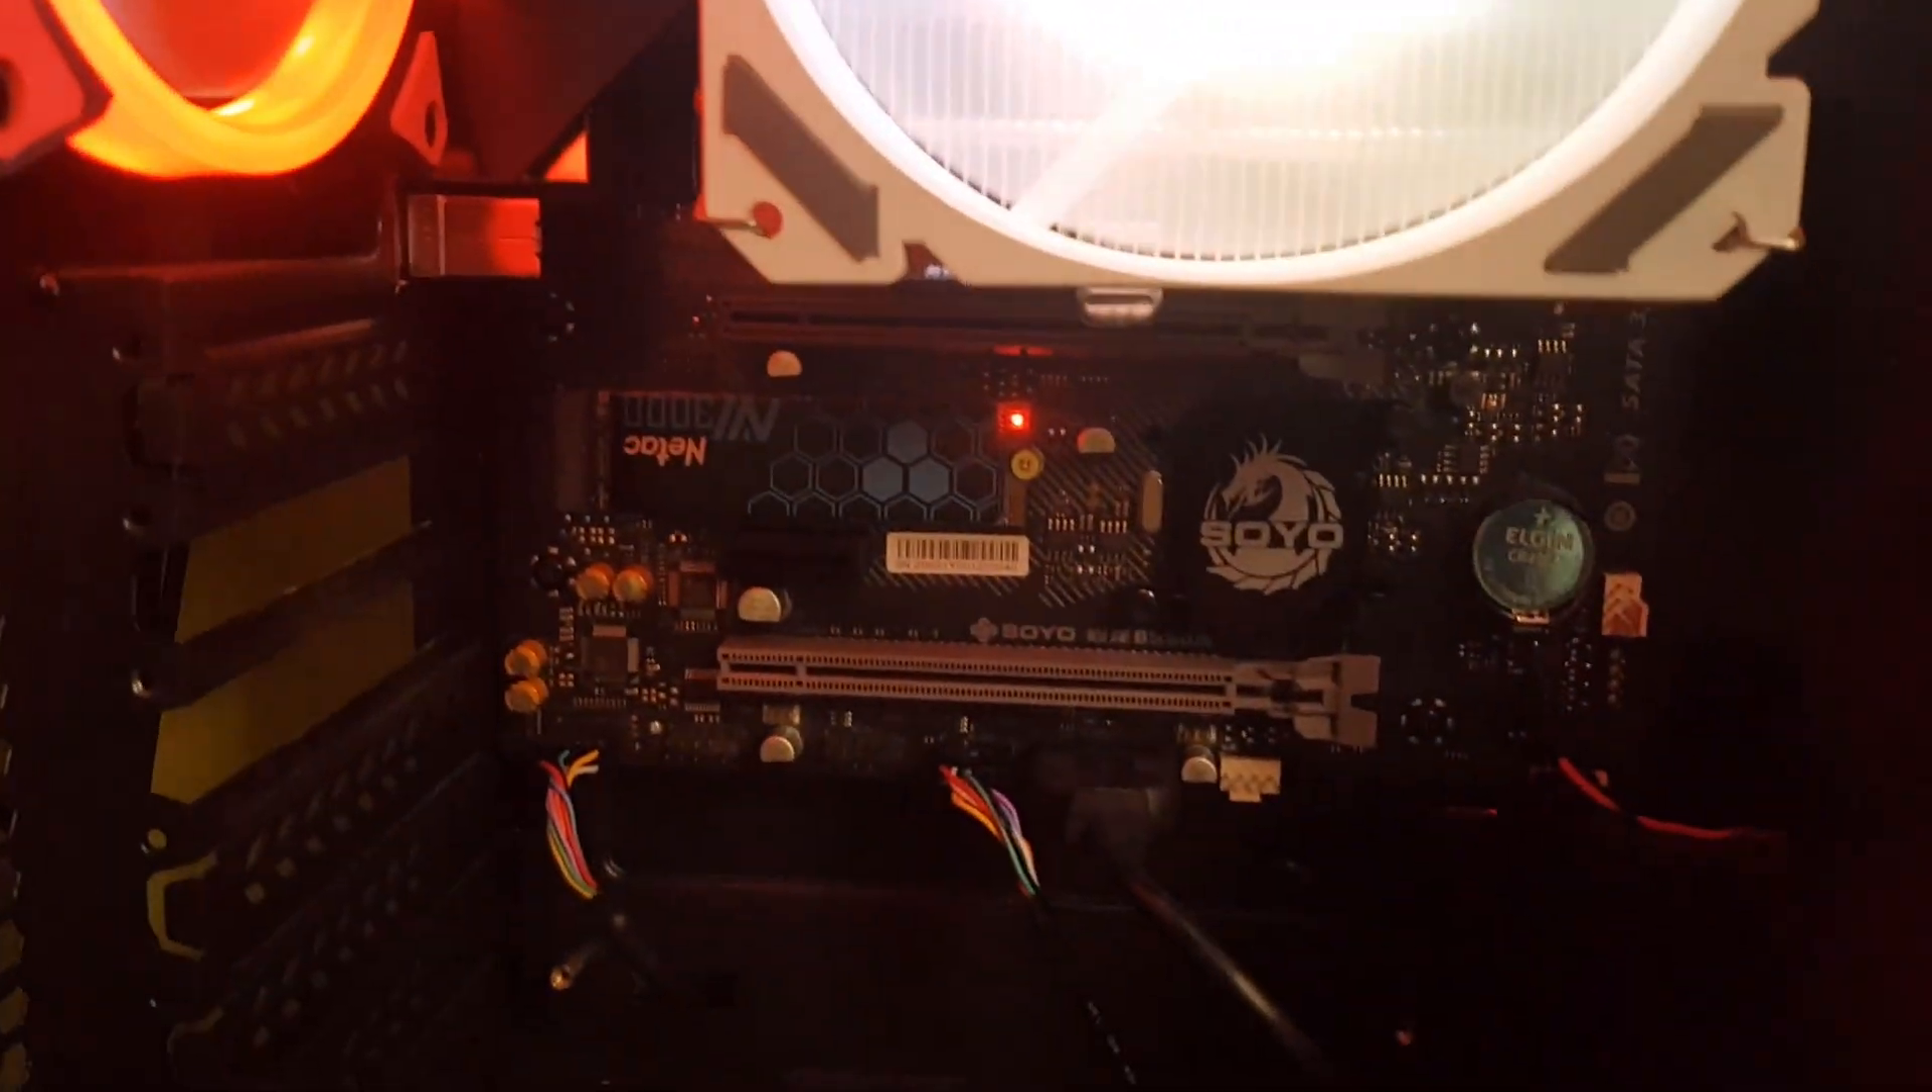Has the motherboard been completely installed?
Yes.